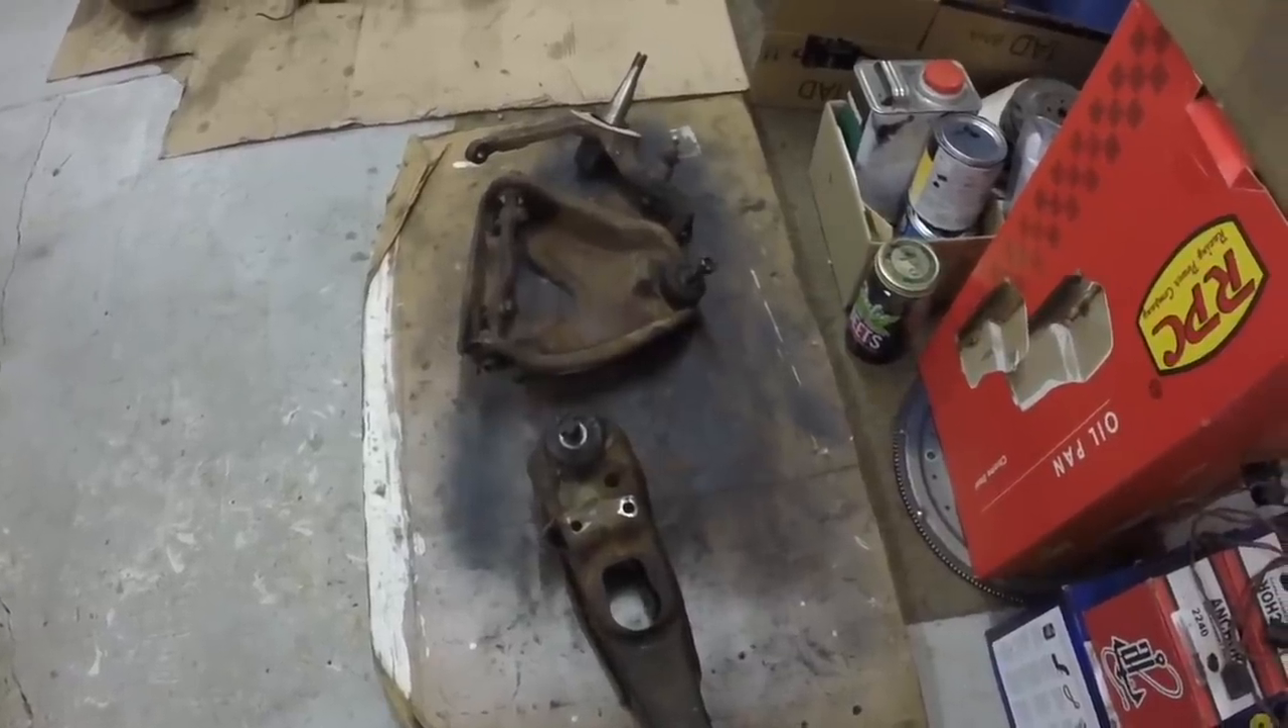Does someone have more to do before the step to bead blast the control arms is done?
Yes.